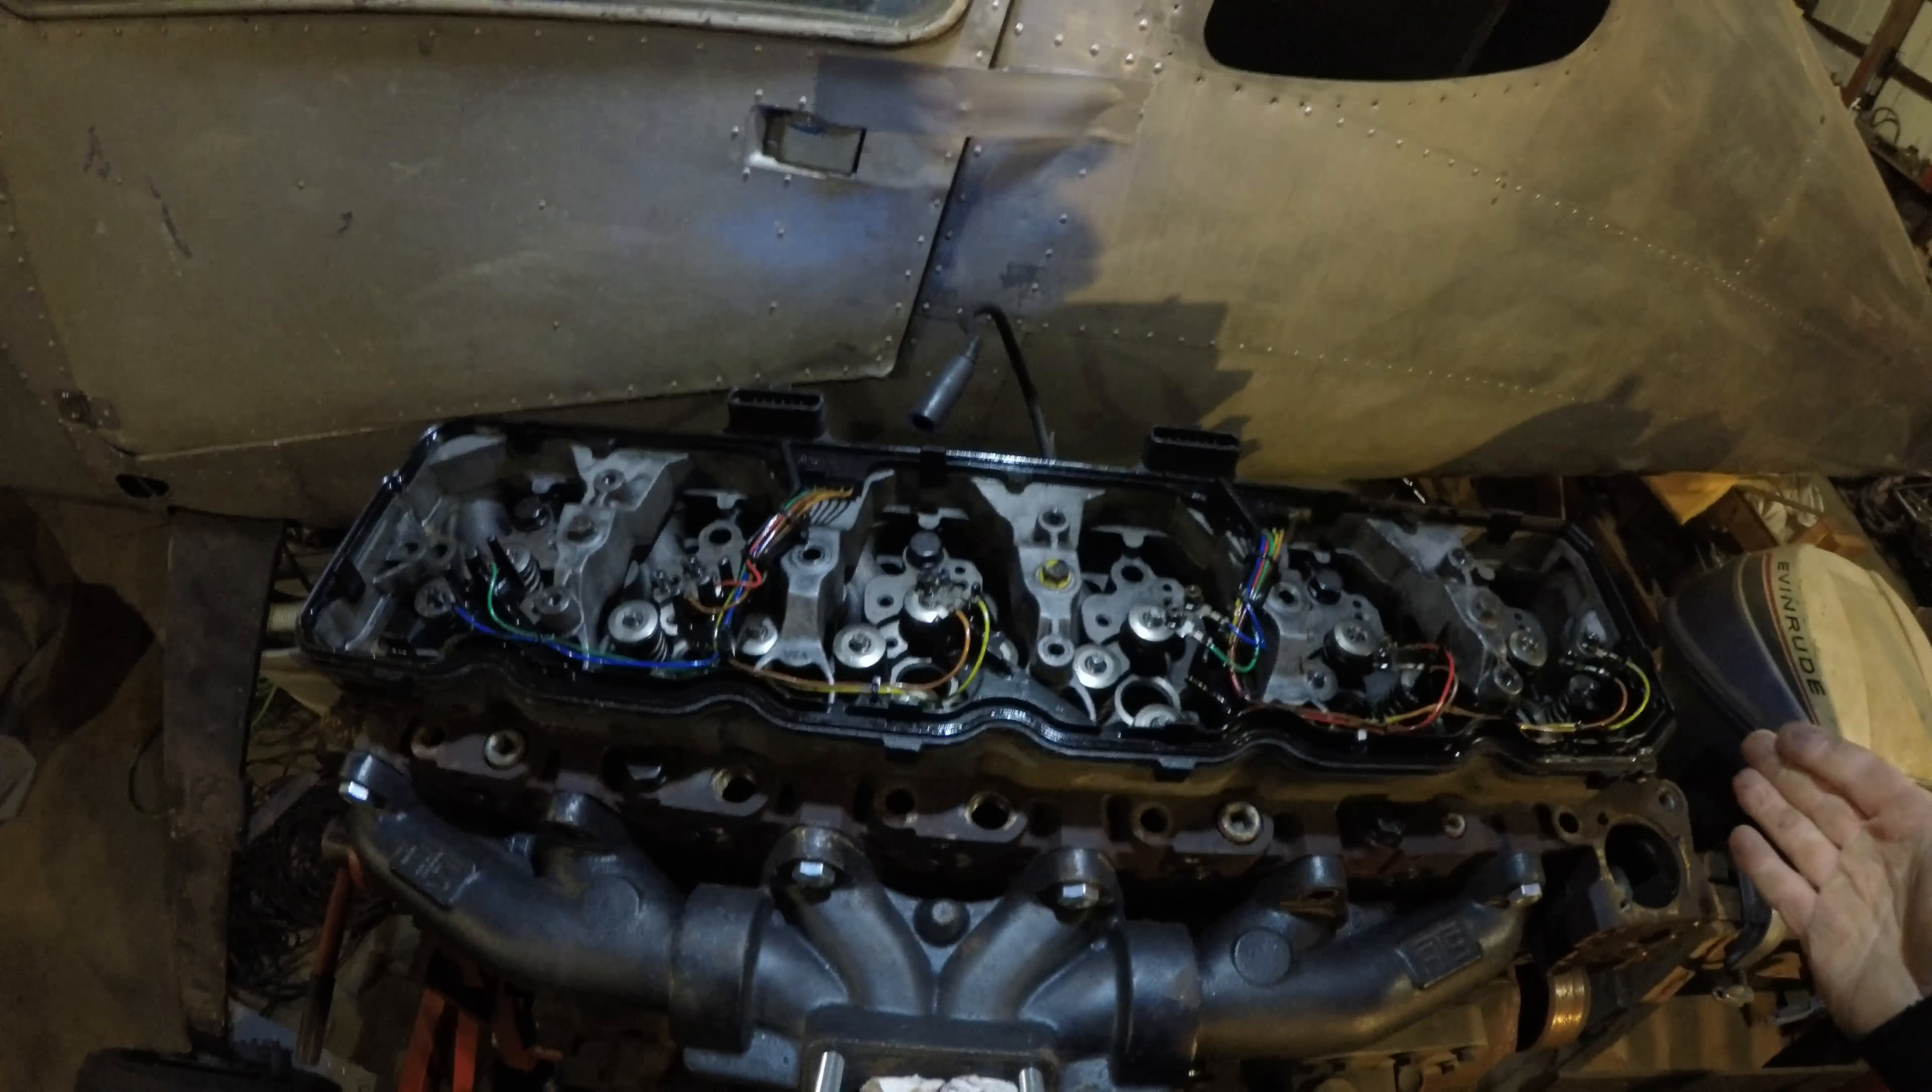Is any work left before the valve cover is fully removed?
No.